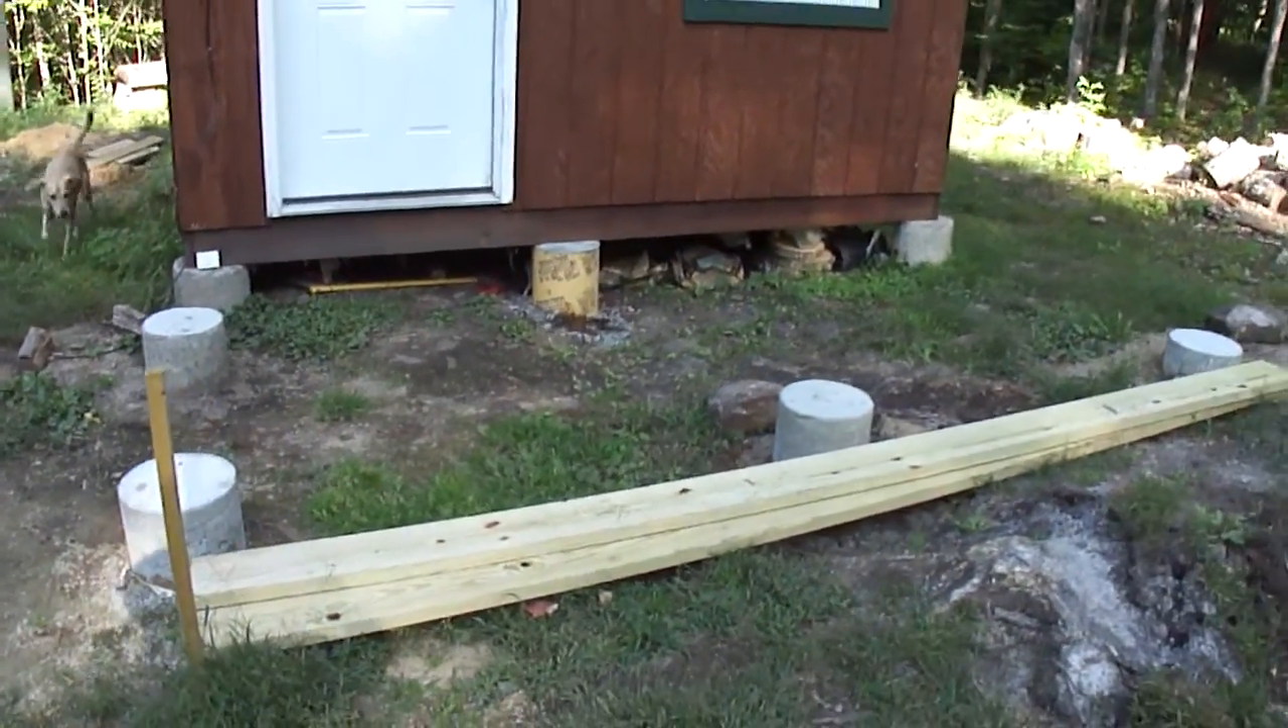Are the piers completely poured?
Yes.